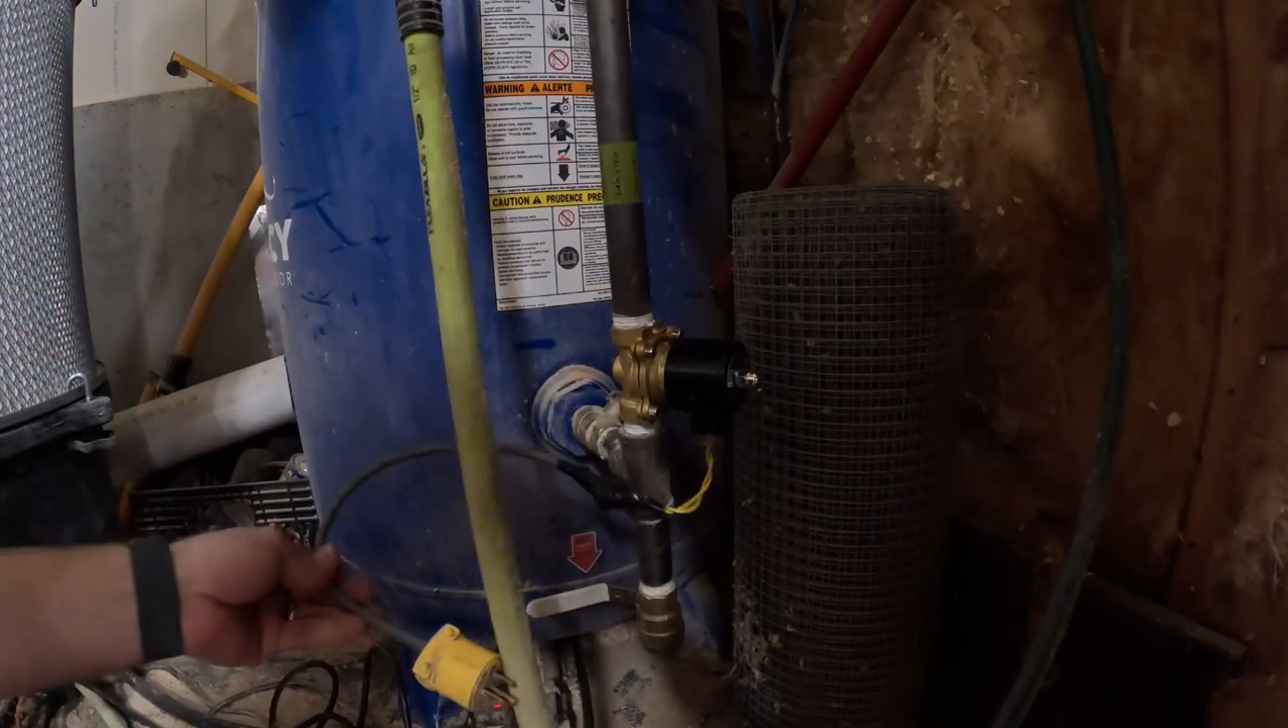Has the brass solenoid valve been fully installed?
Yes.